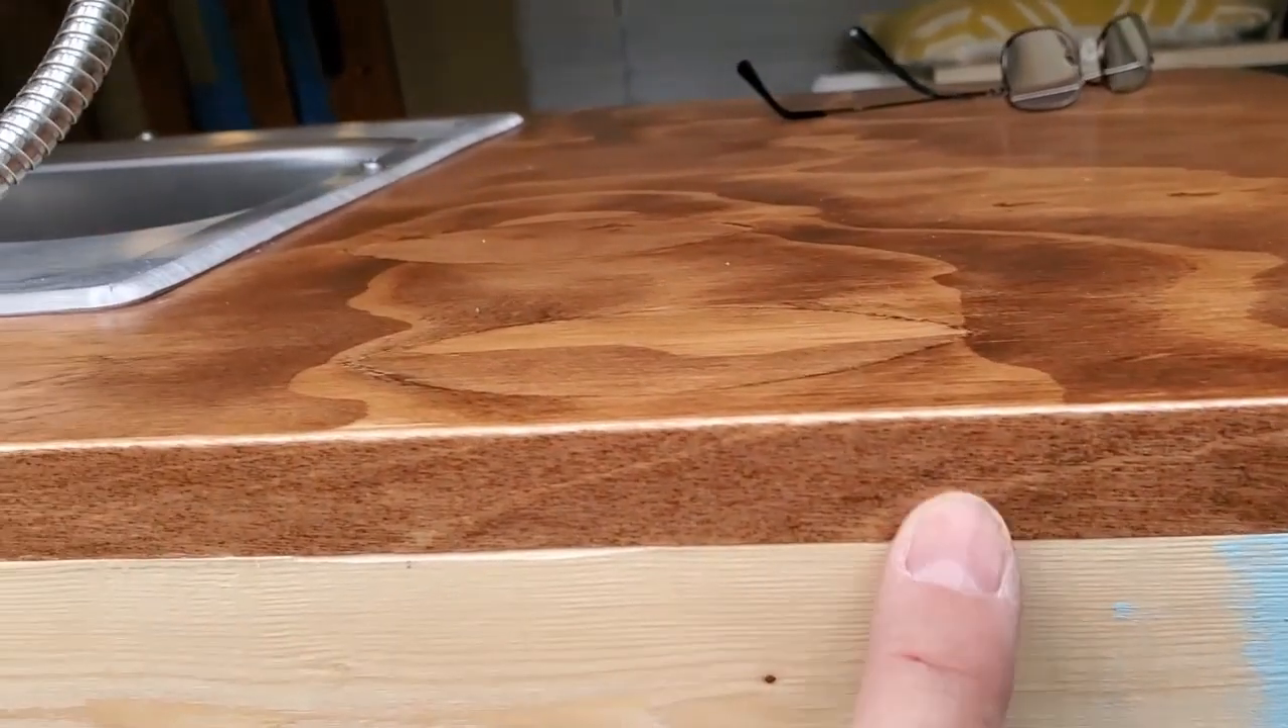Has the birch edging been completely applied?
Yes.